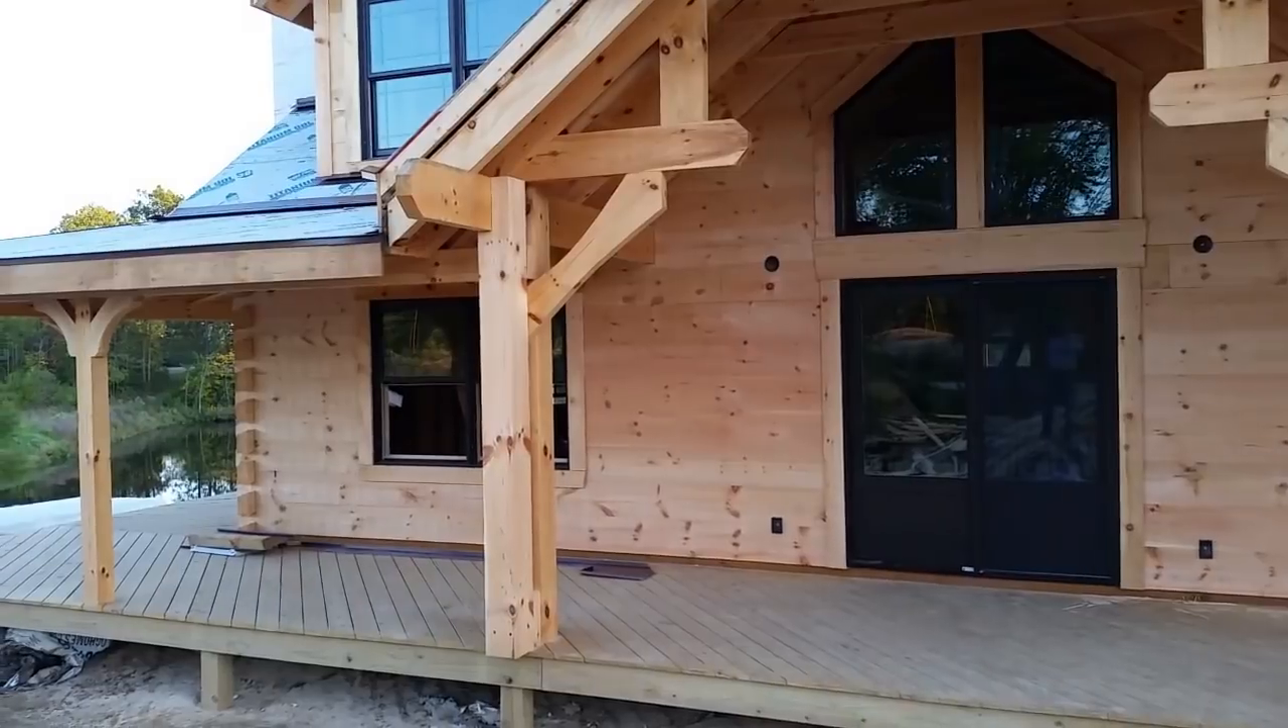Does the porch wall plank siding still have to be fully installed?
No.